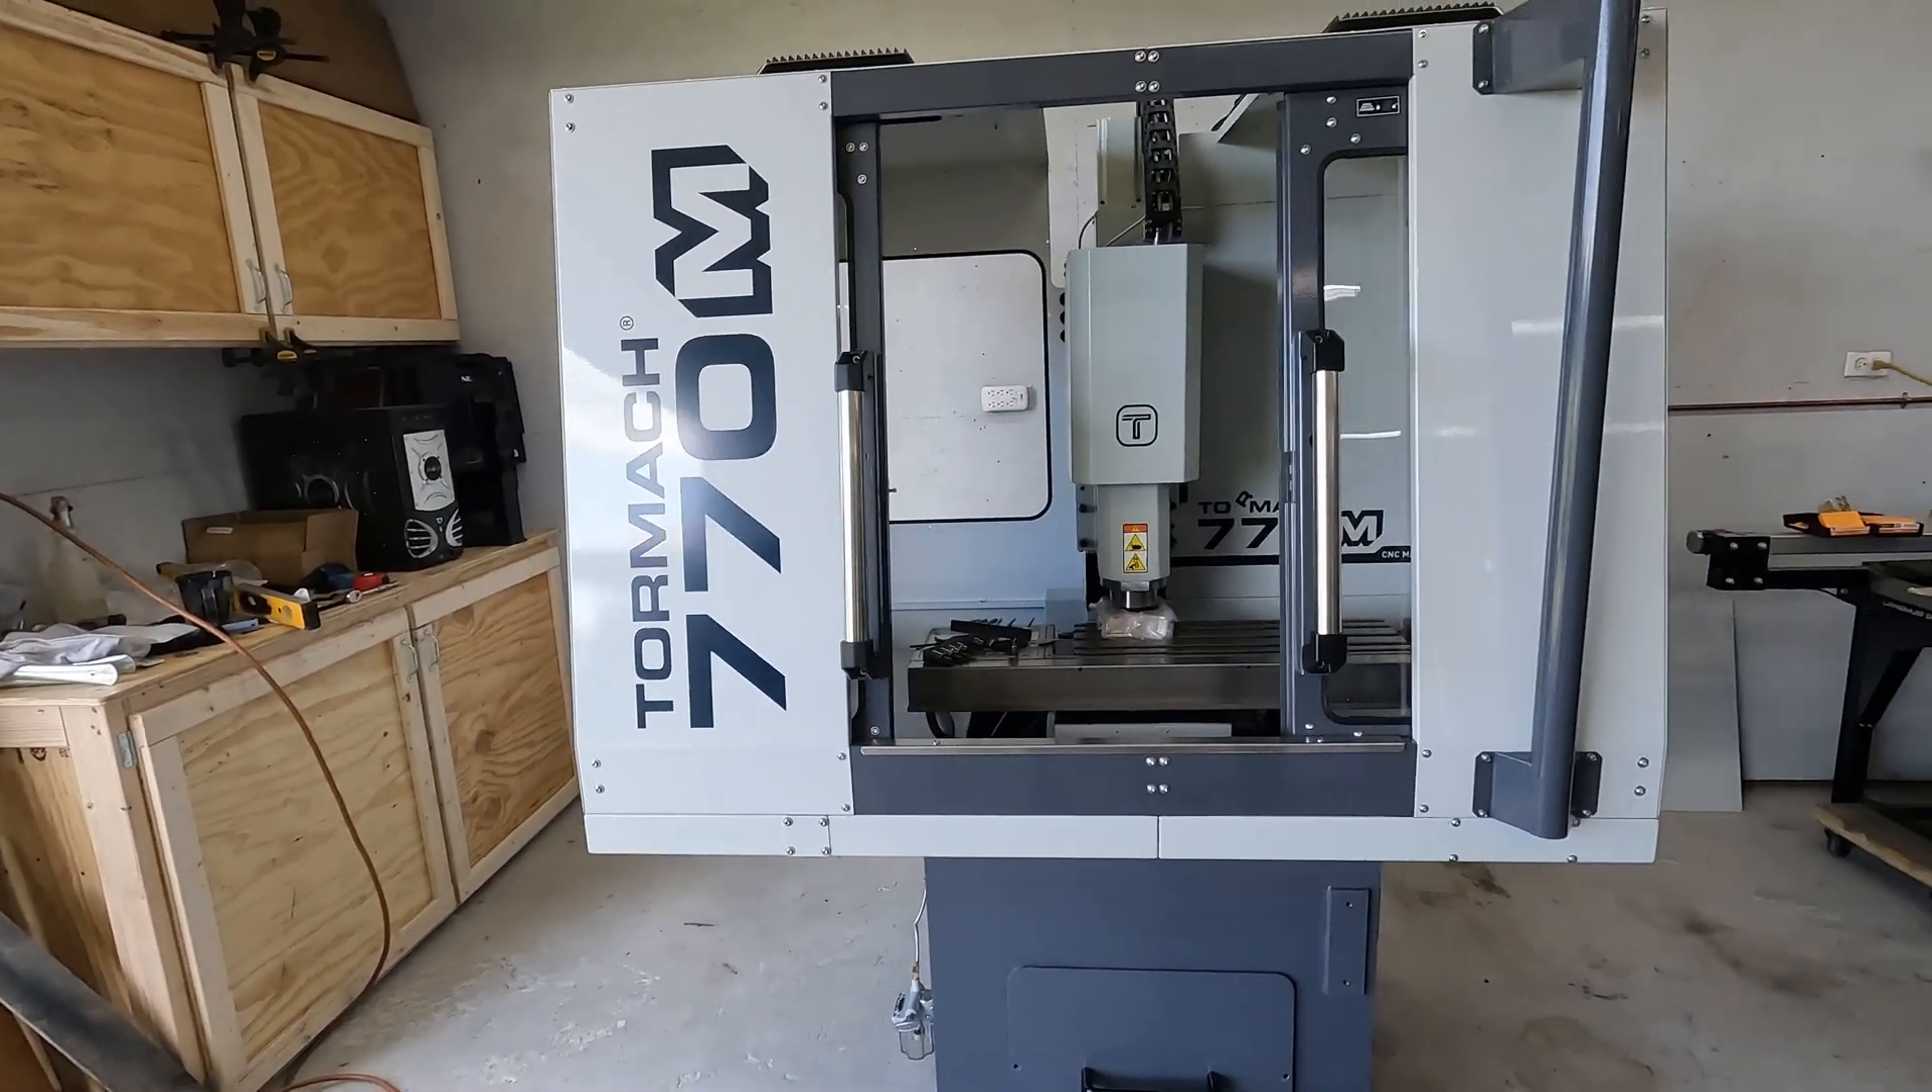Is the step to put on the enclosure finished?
Yes.